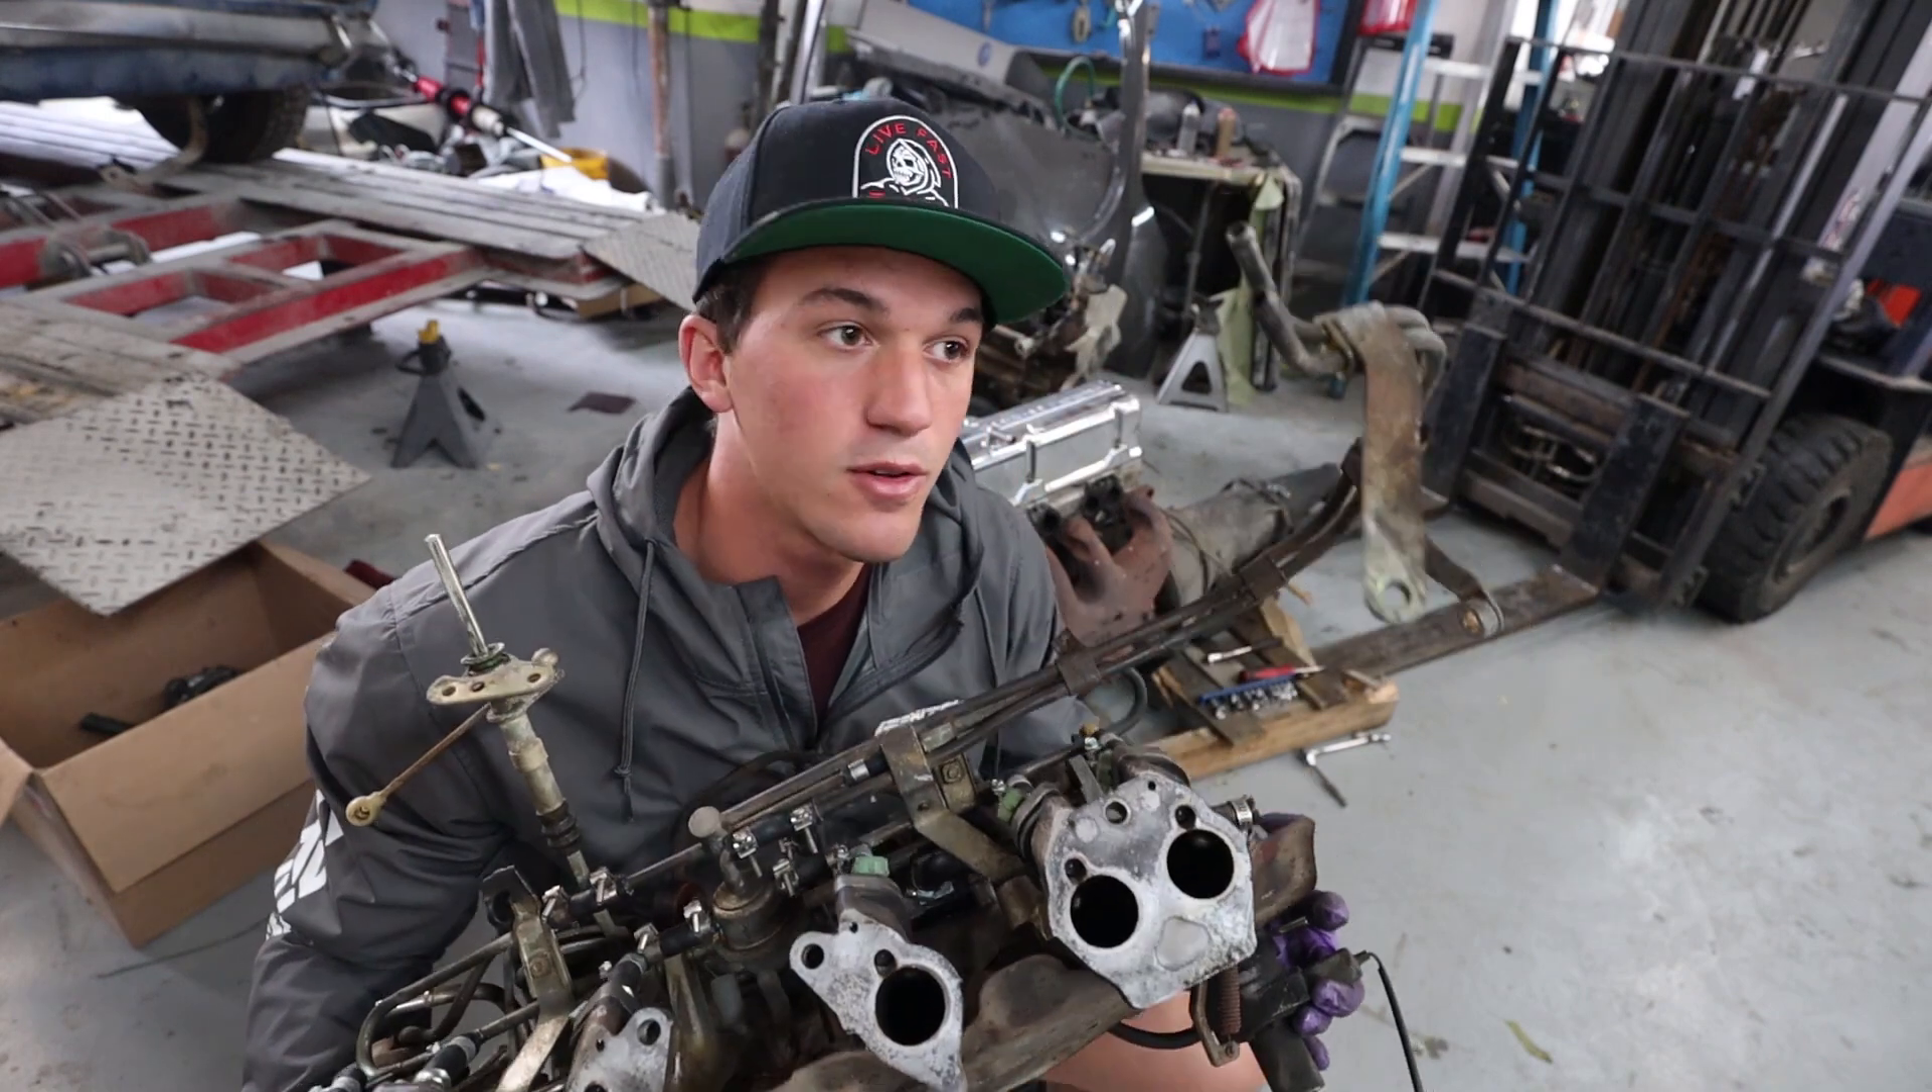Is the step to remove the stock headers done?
No.